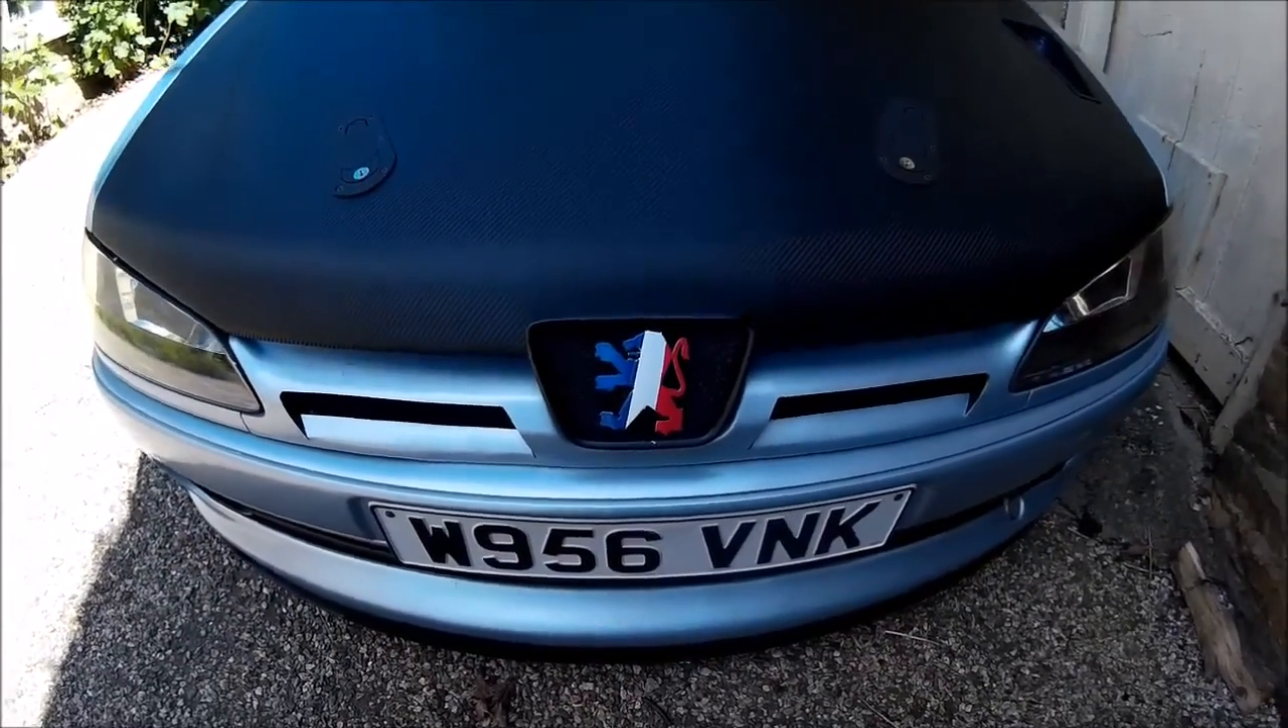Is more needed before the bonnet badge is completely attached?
No.